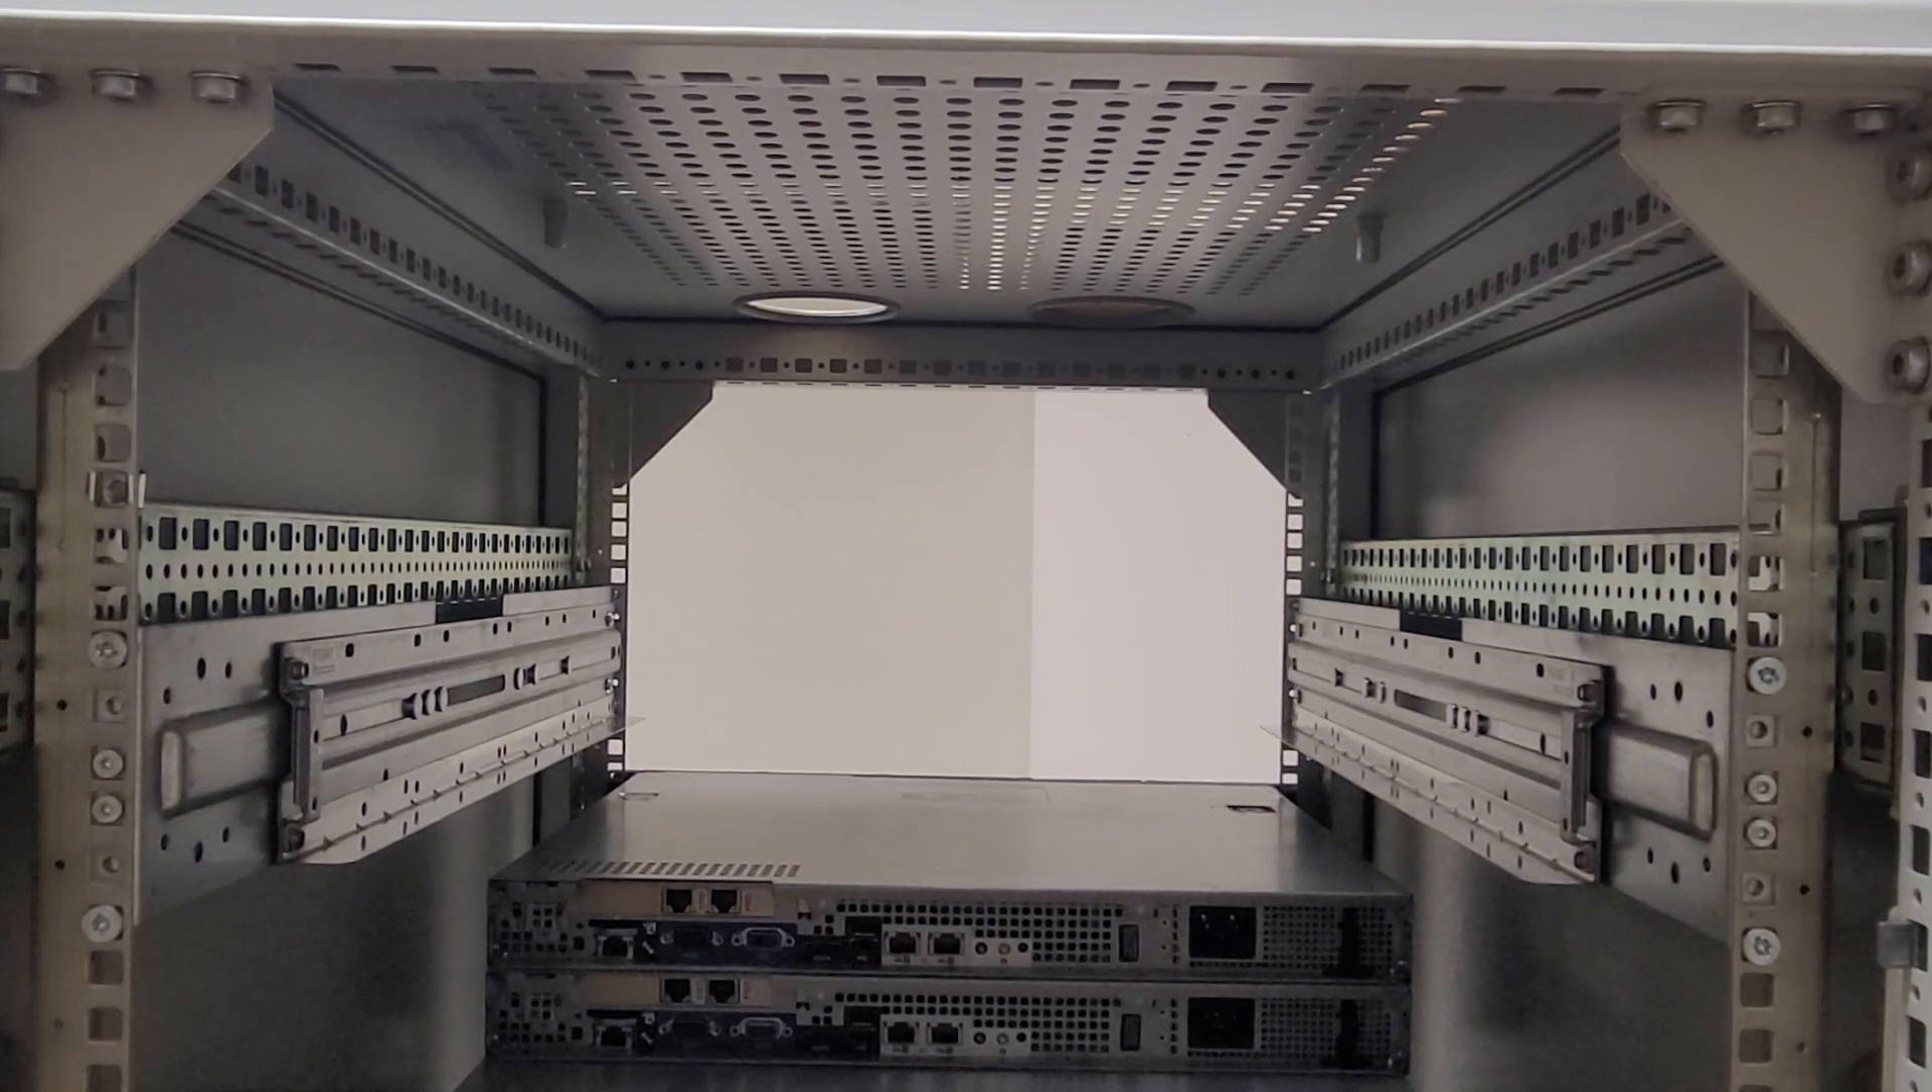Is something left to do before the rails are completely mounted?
No.